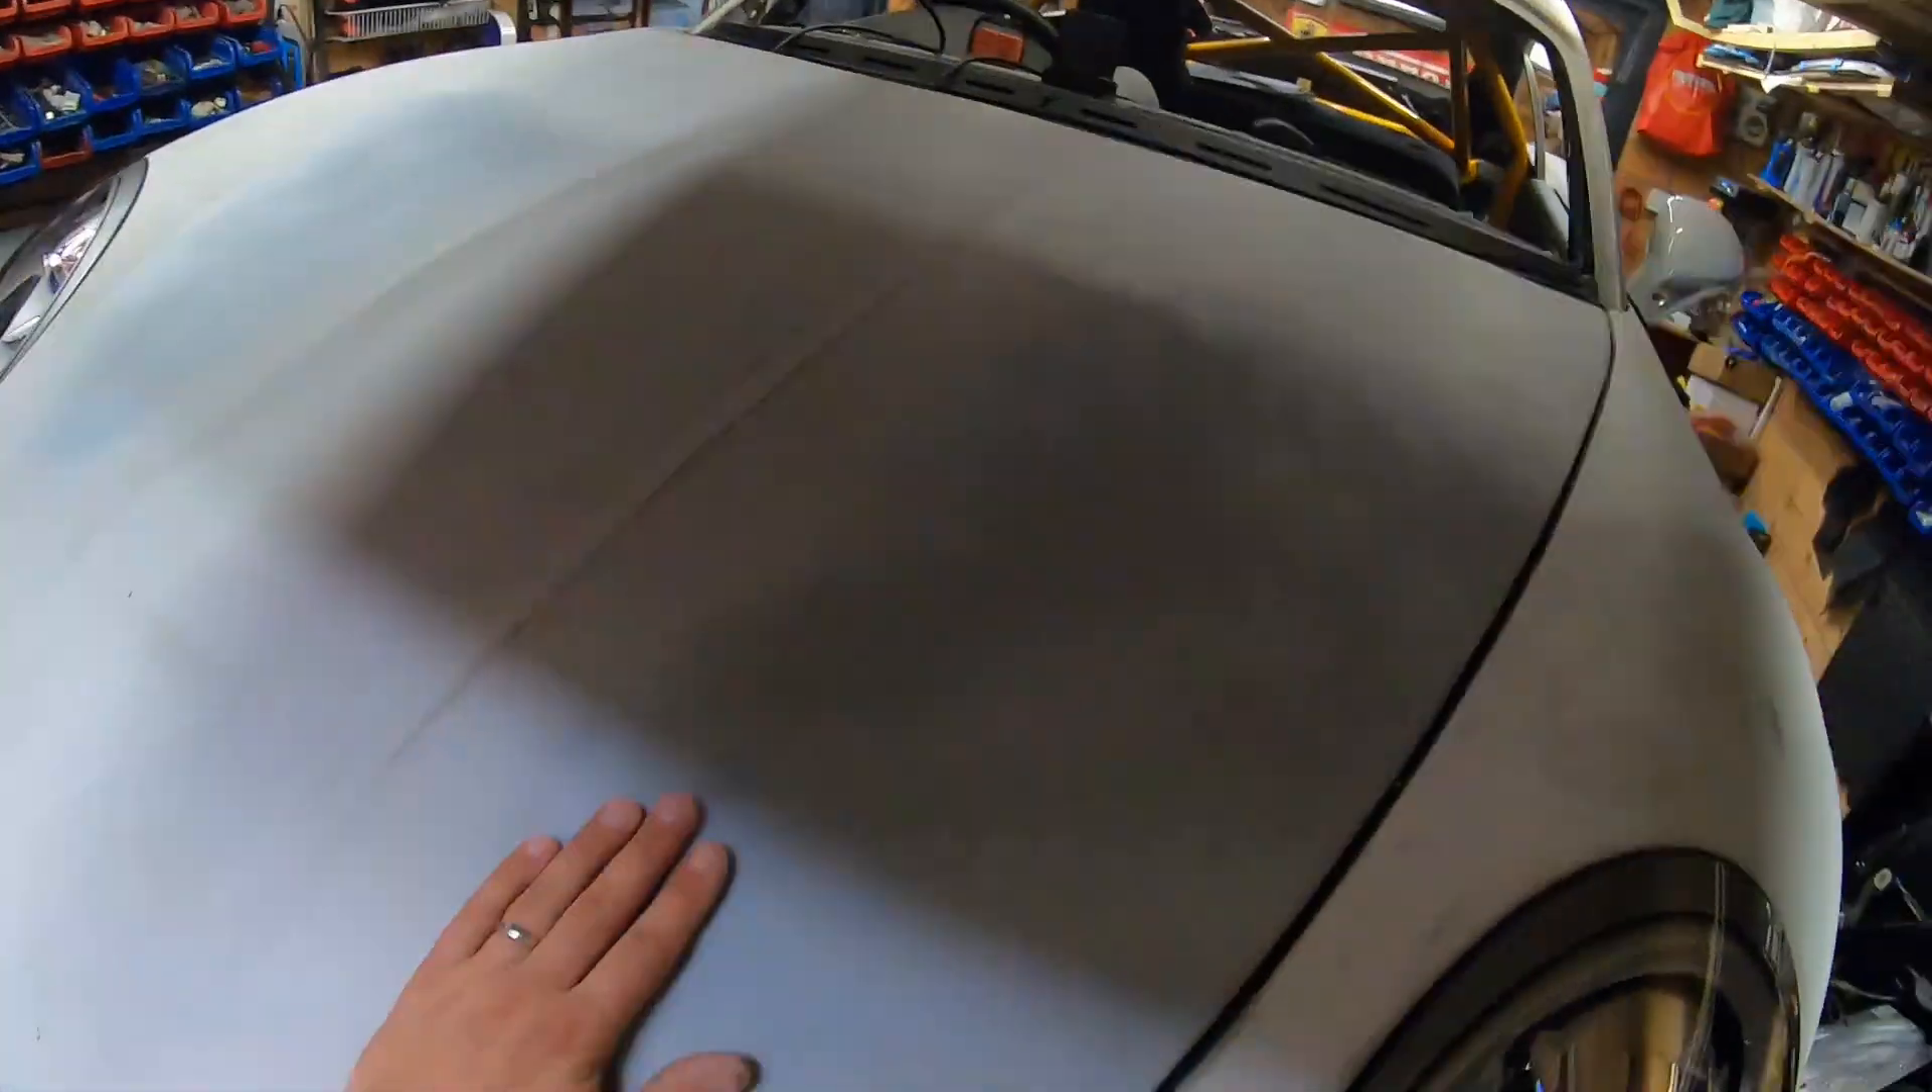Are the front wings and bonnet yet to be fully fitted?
No.